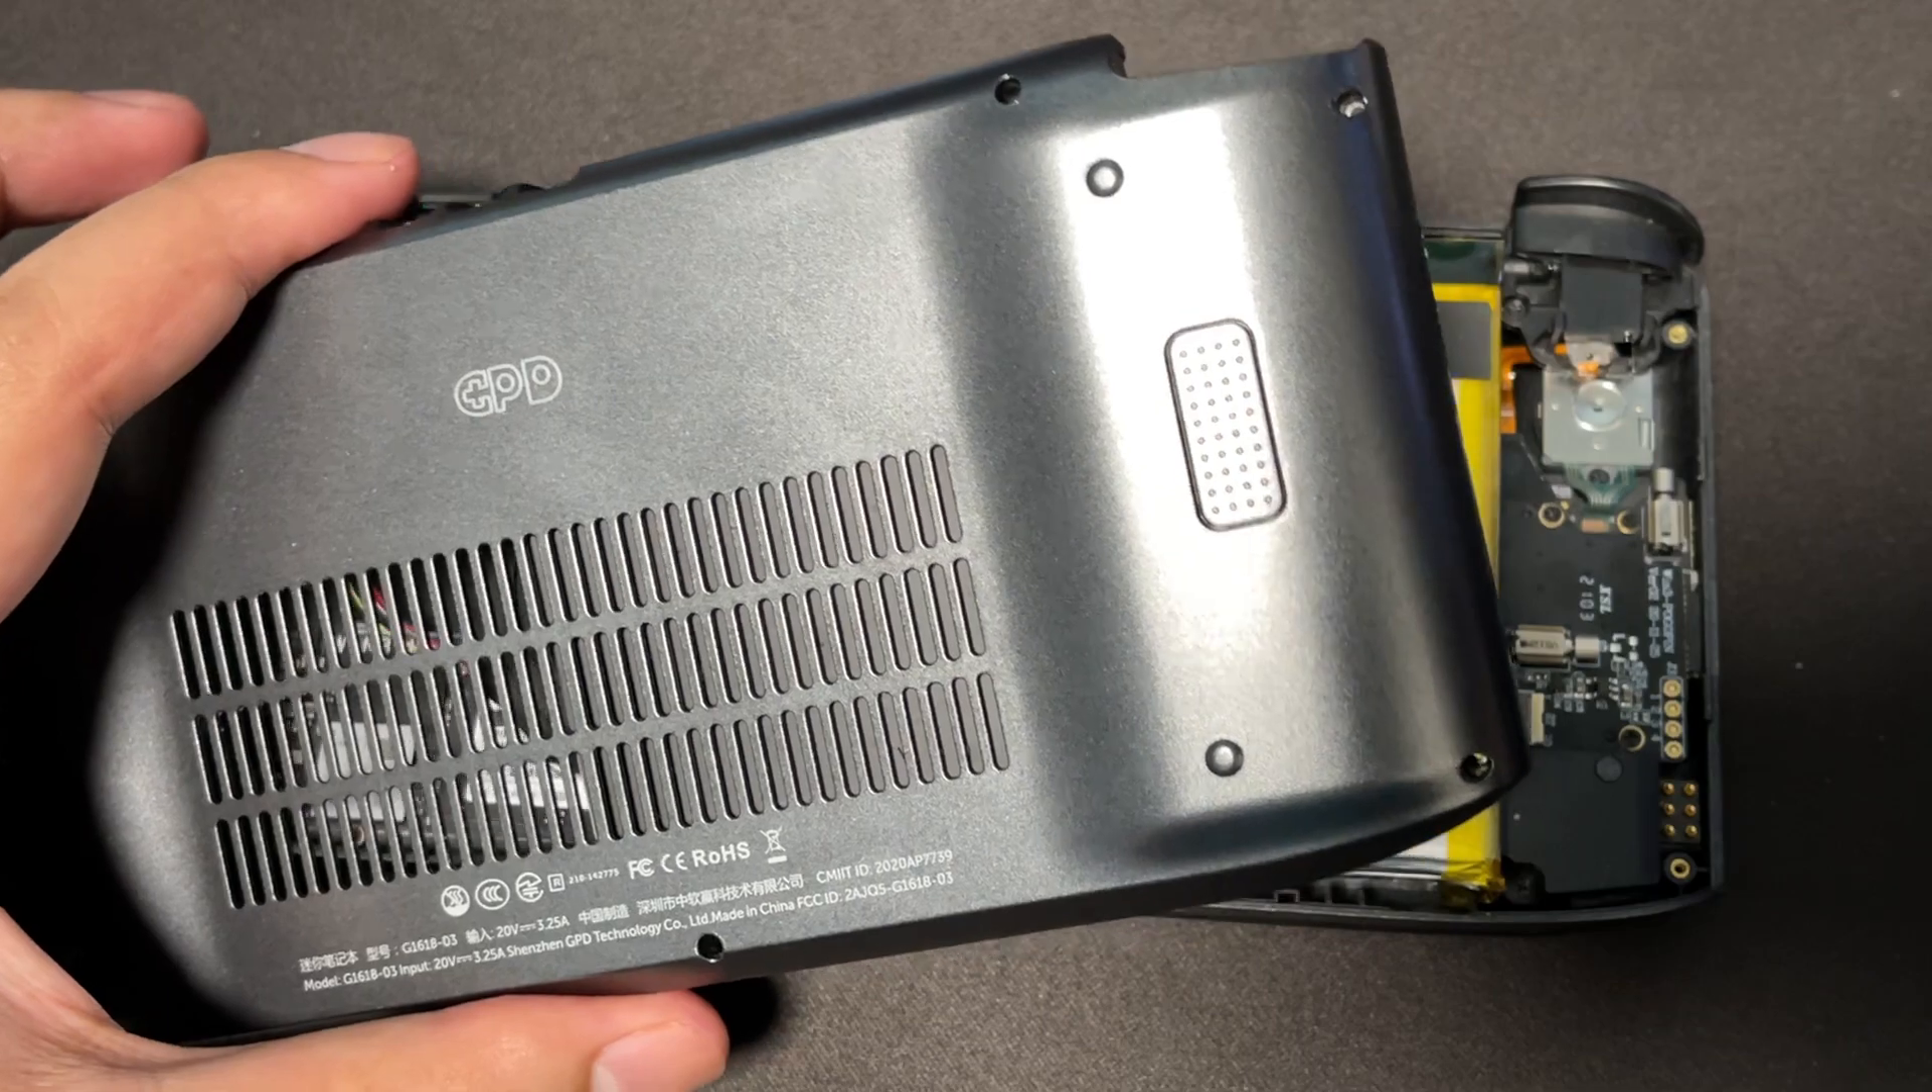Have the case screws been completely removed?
Yes.